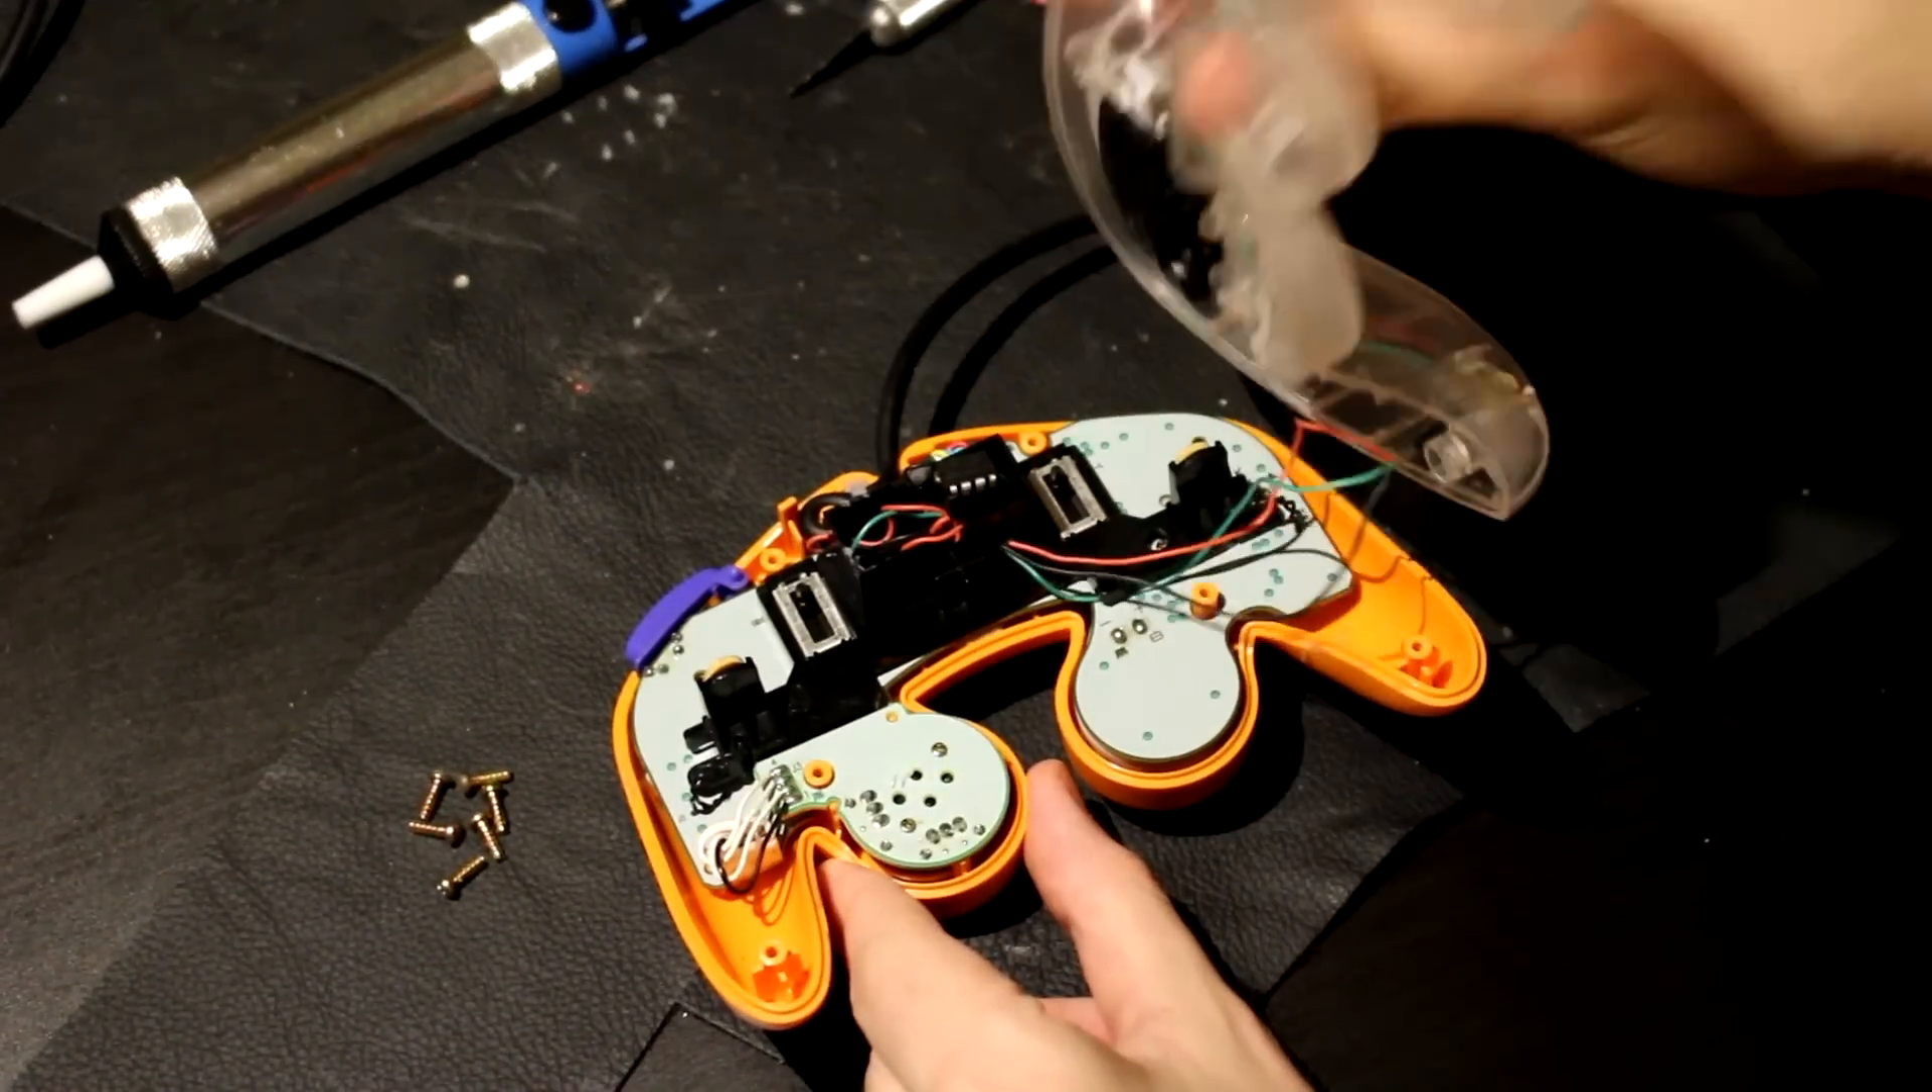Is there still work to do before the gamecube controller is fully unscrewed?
No.